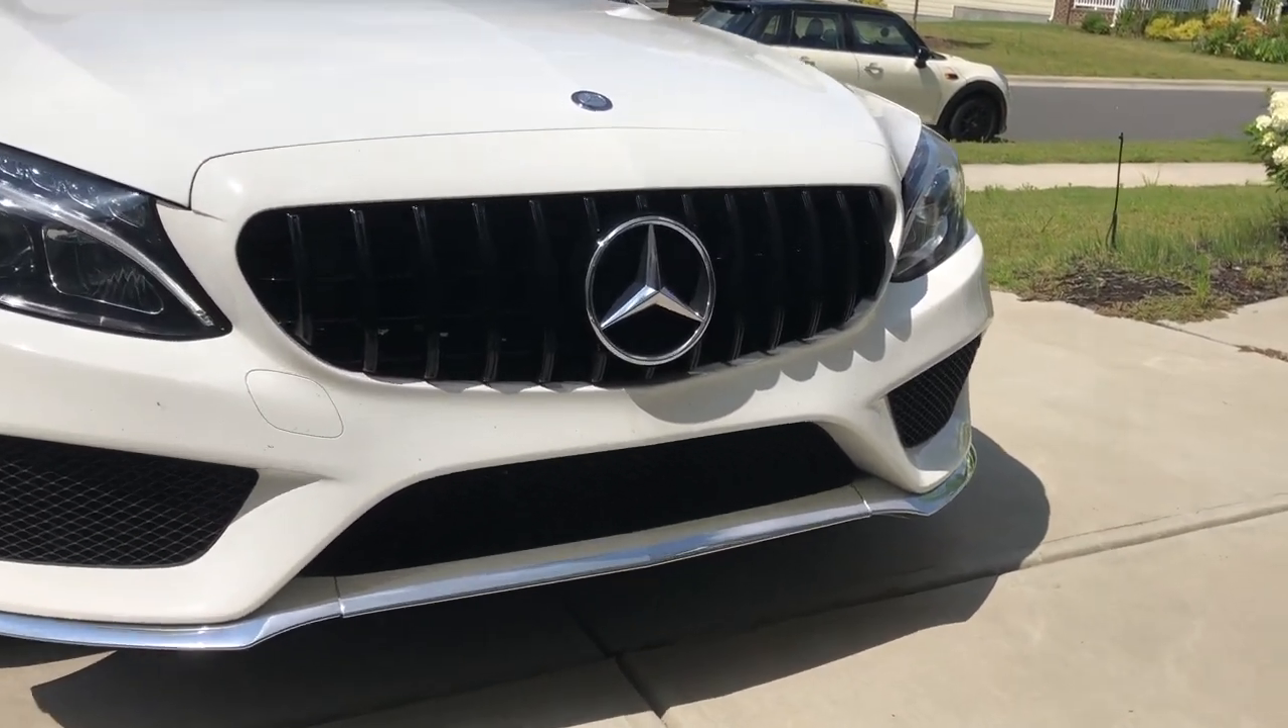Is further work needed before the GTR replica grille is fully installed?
No.